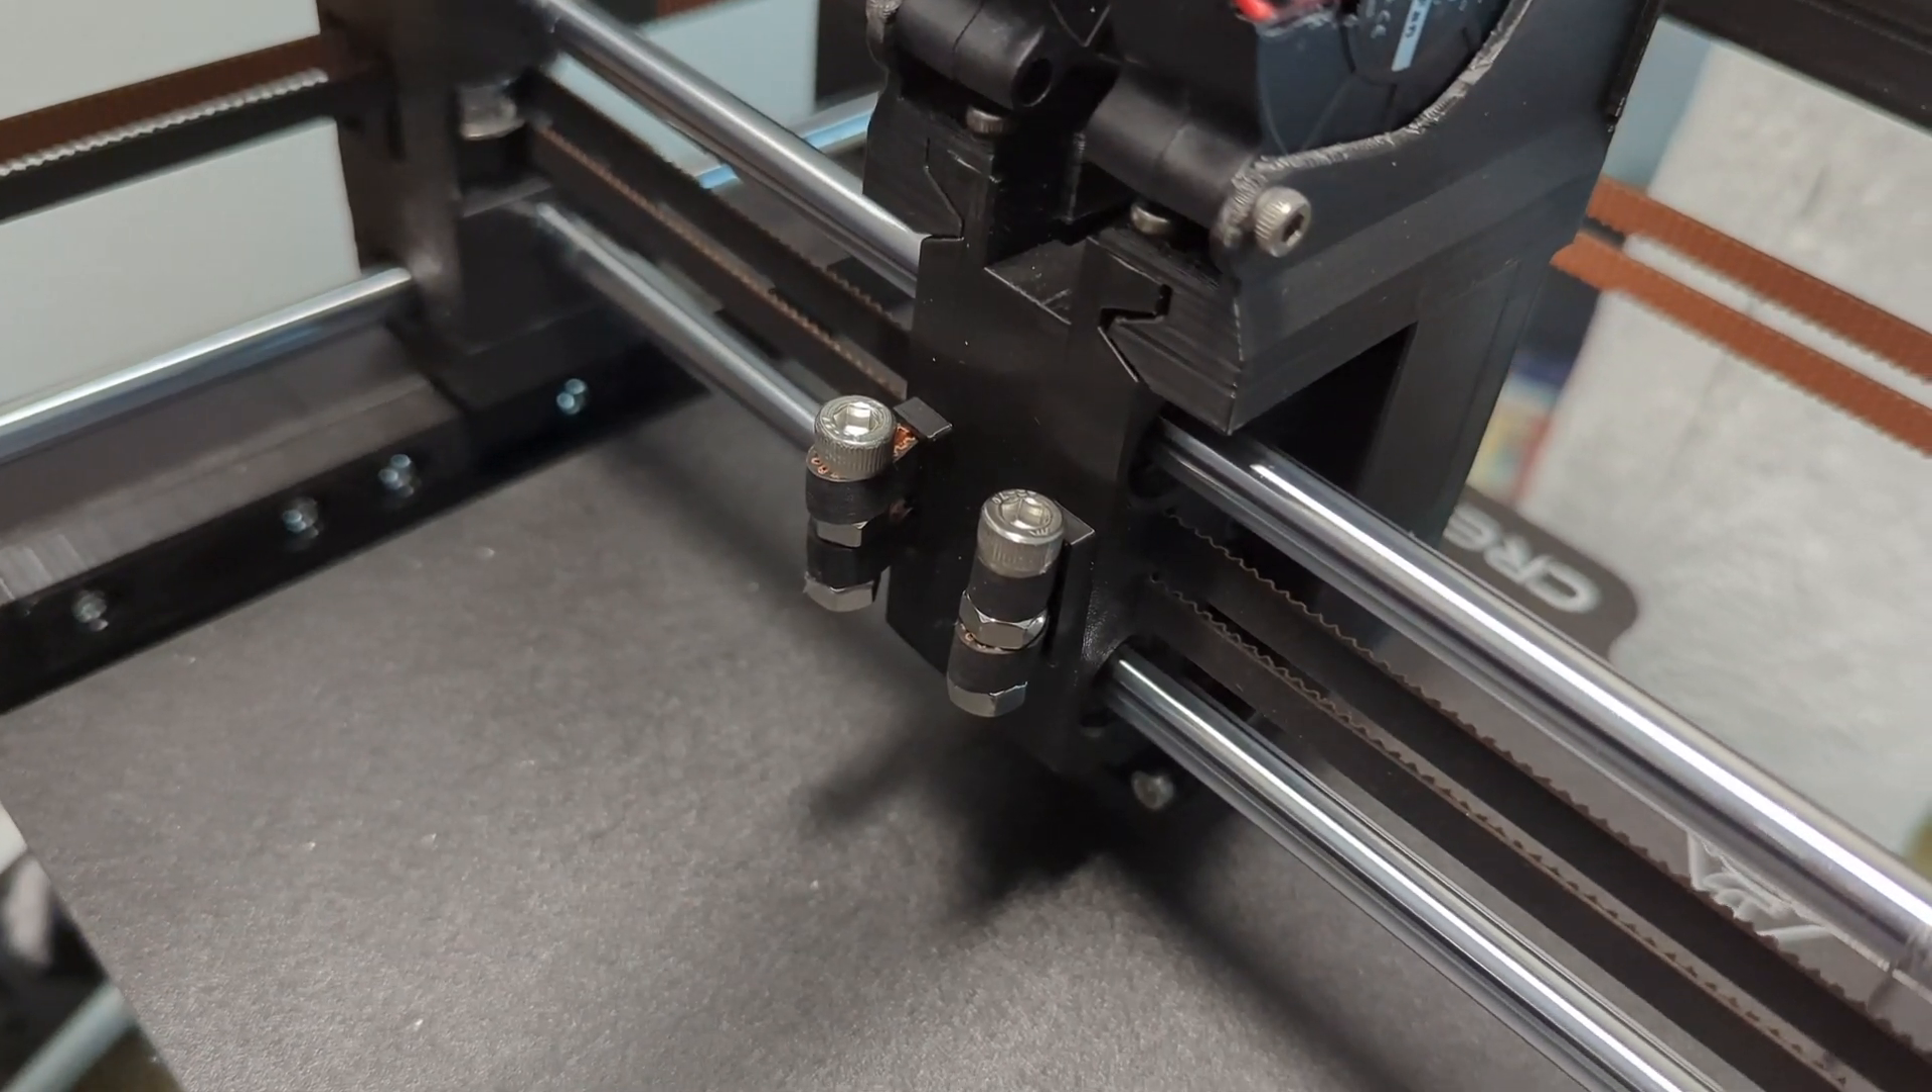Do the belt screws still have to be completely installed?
No.